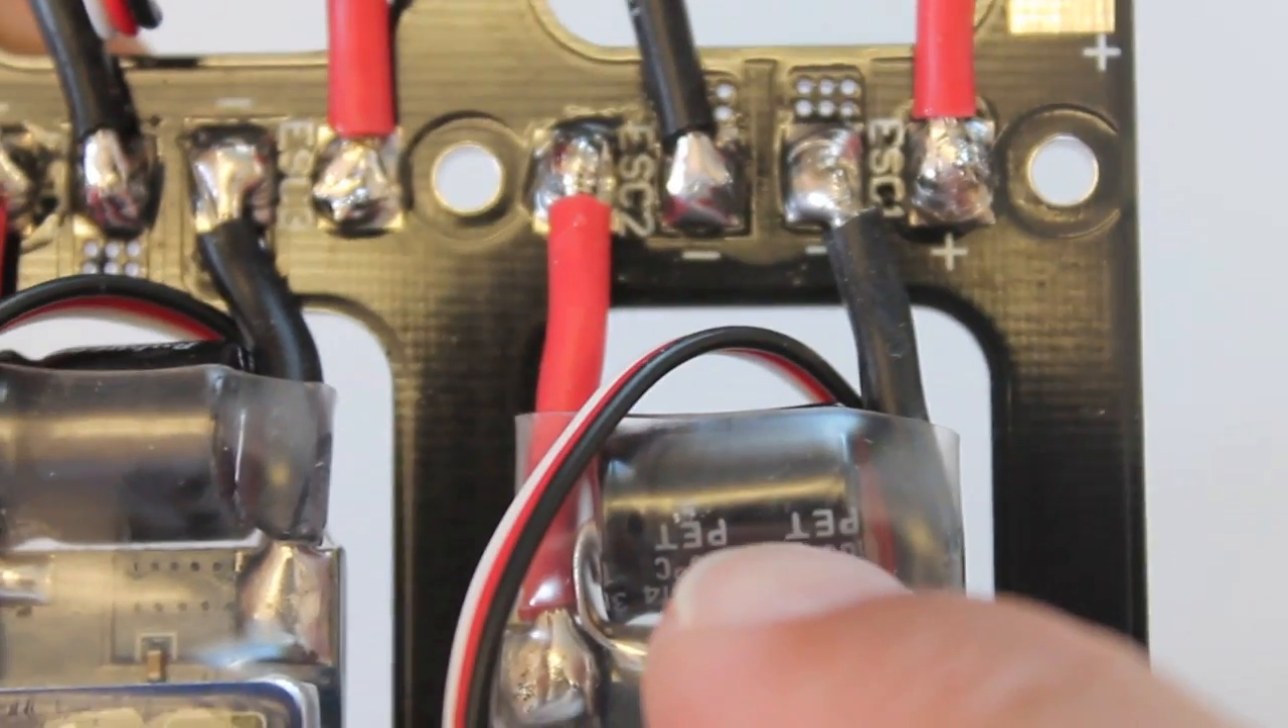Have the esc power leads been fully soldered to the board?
Yes.